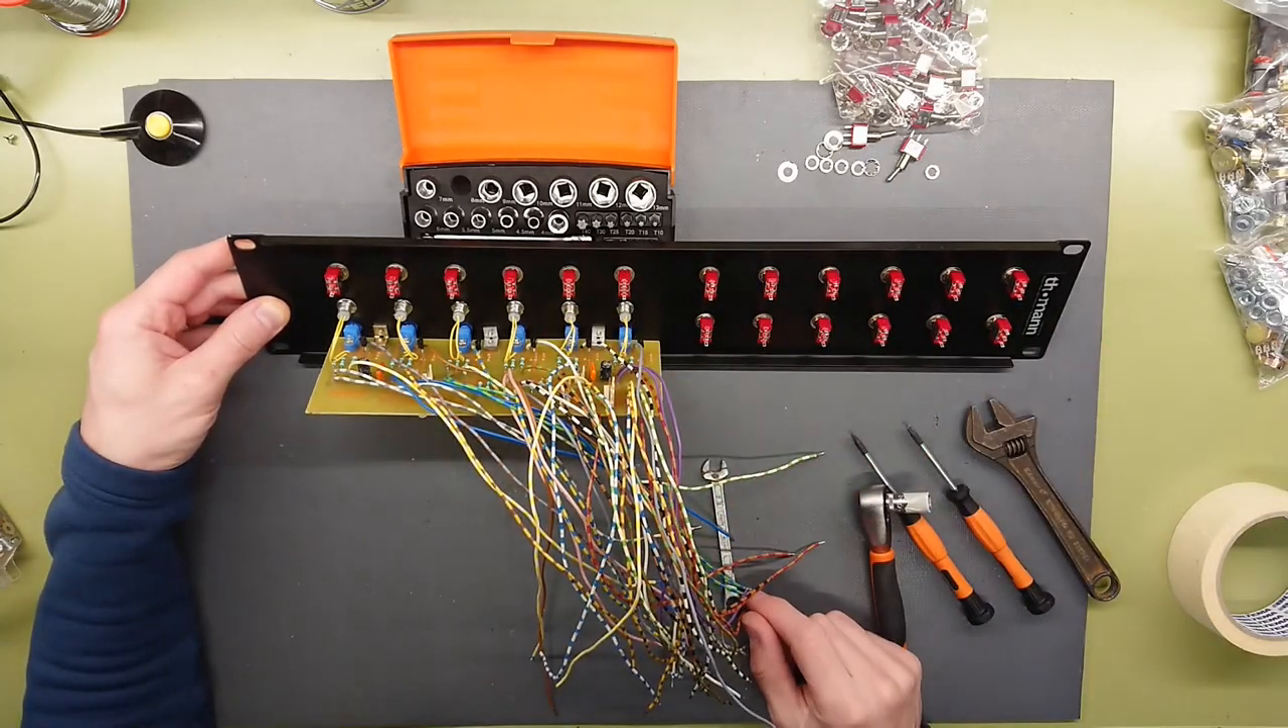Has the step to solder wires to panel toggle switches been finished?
No.